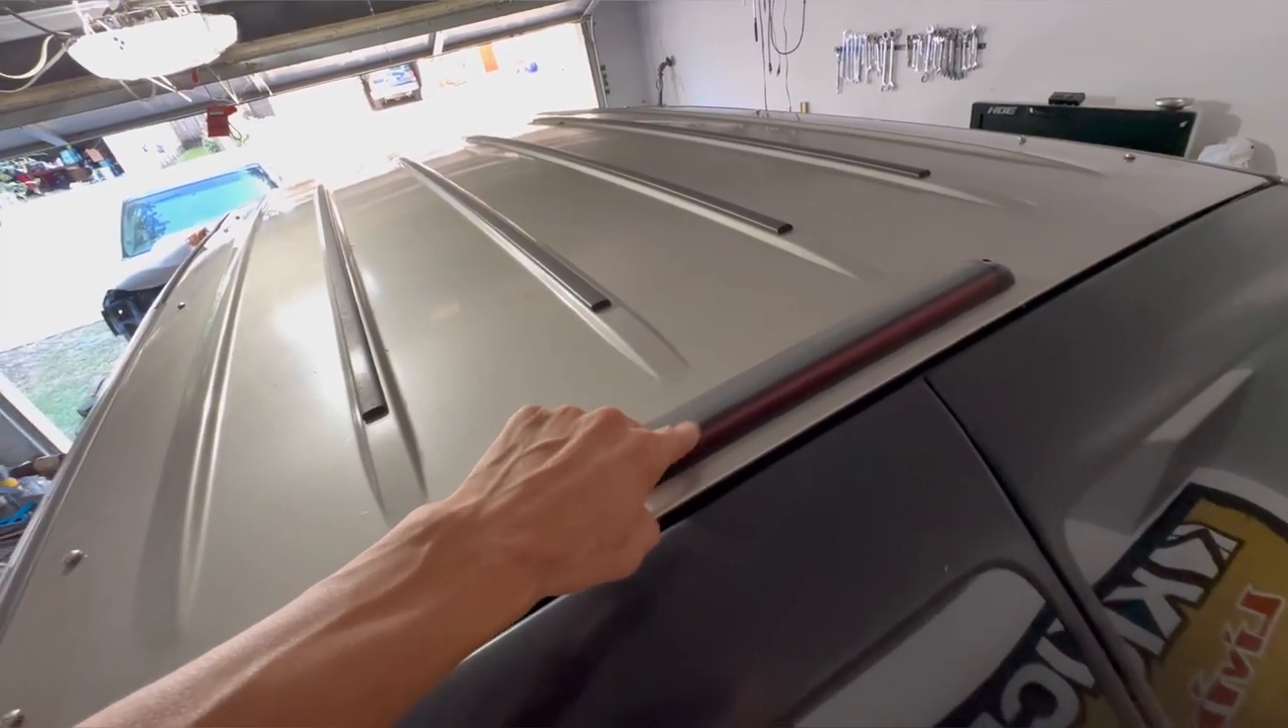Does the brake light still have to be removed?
Yes.